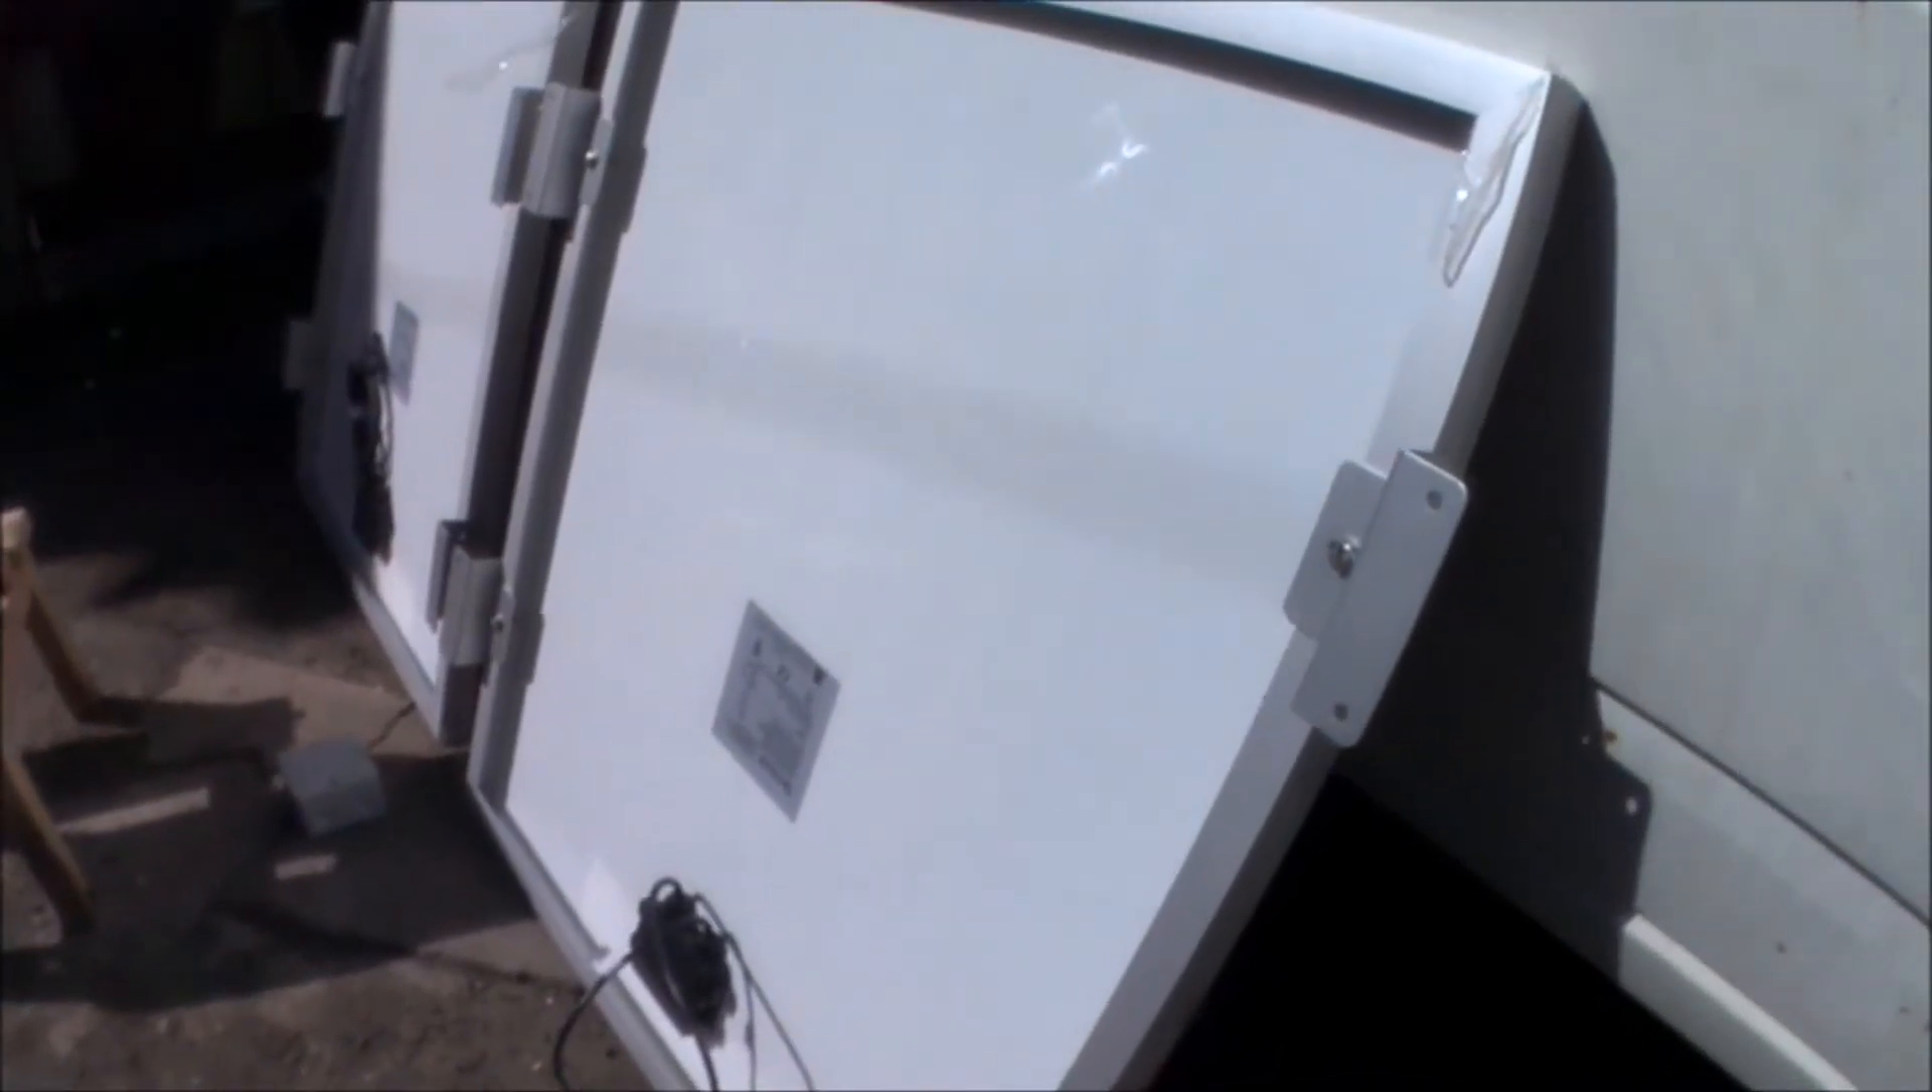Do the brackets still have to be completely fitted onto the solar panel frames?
No.